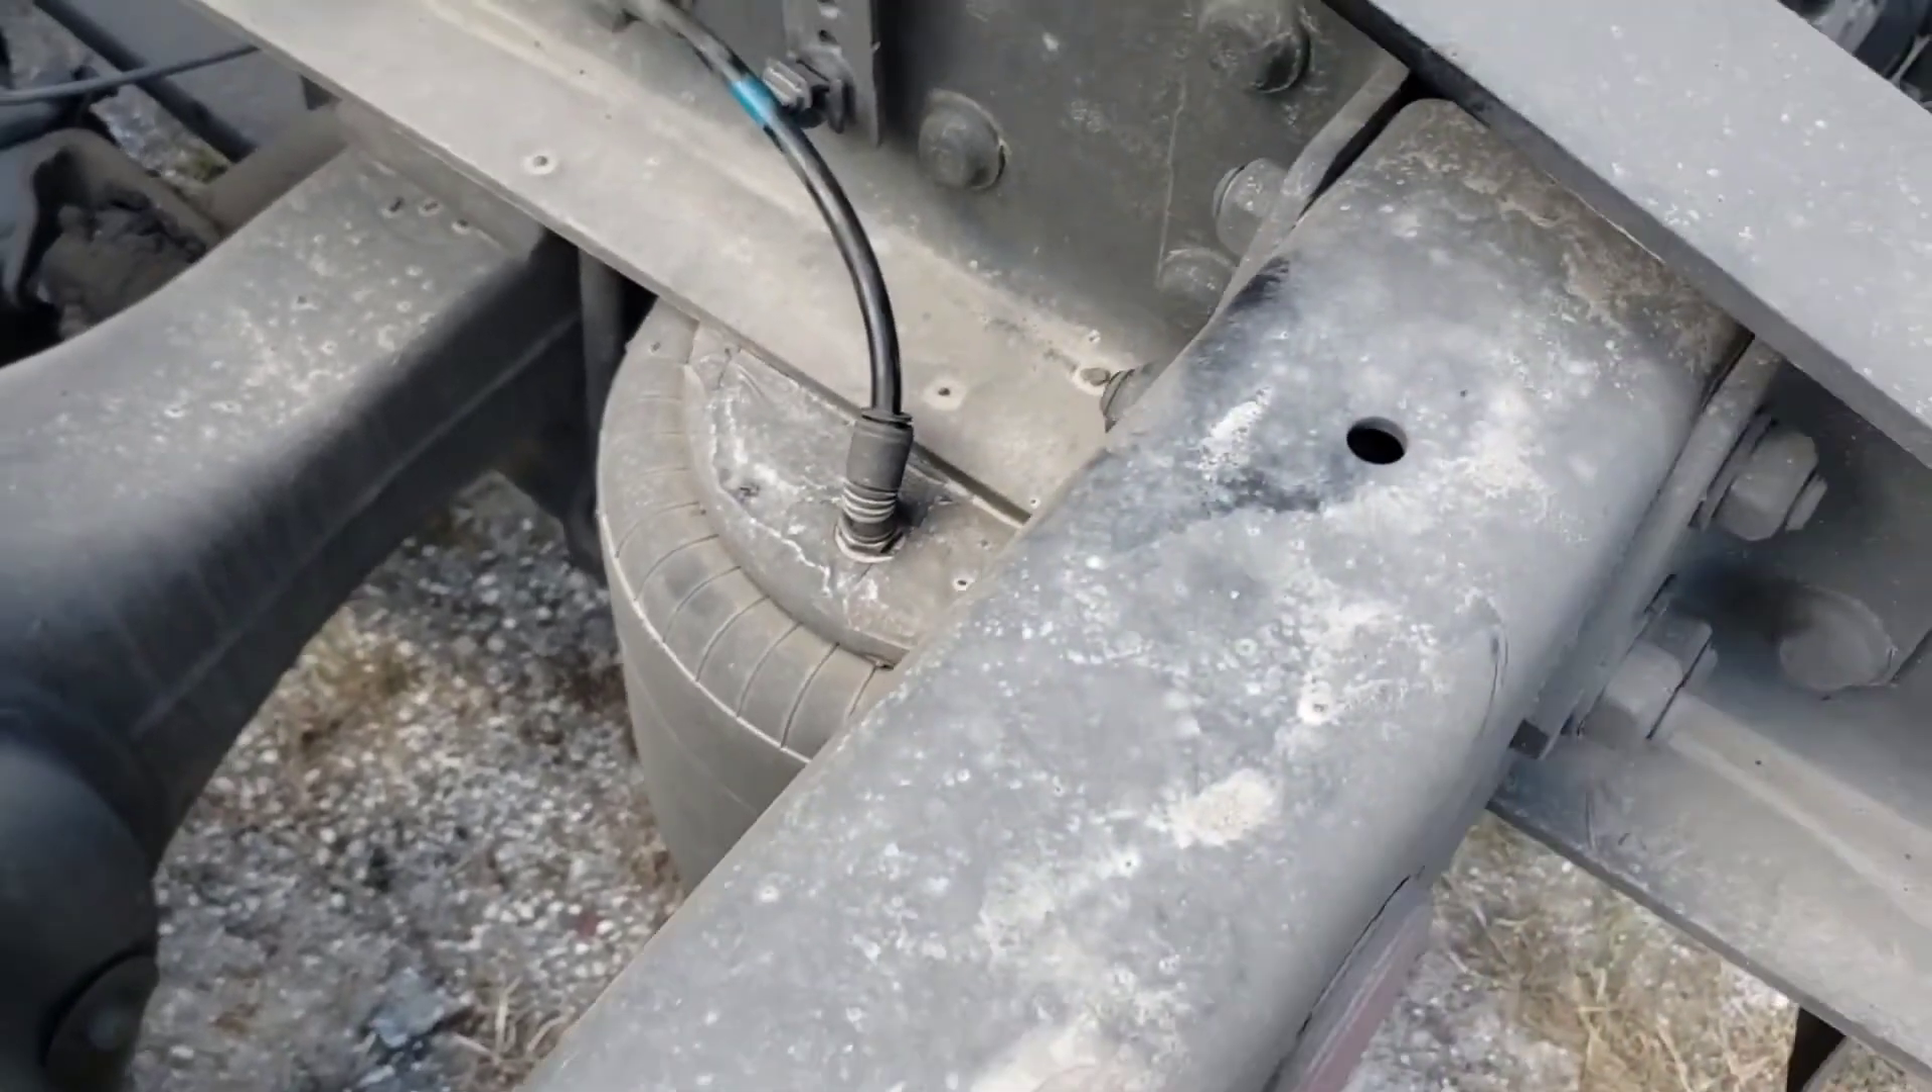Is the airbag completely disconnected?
No.